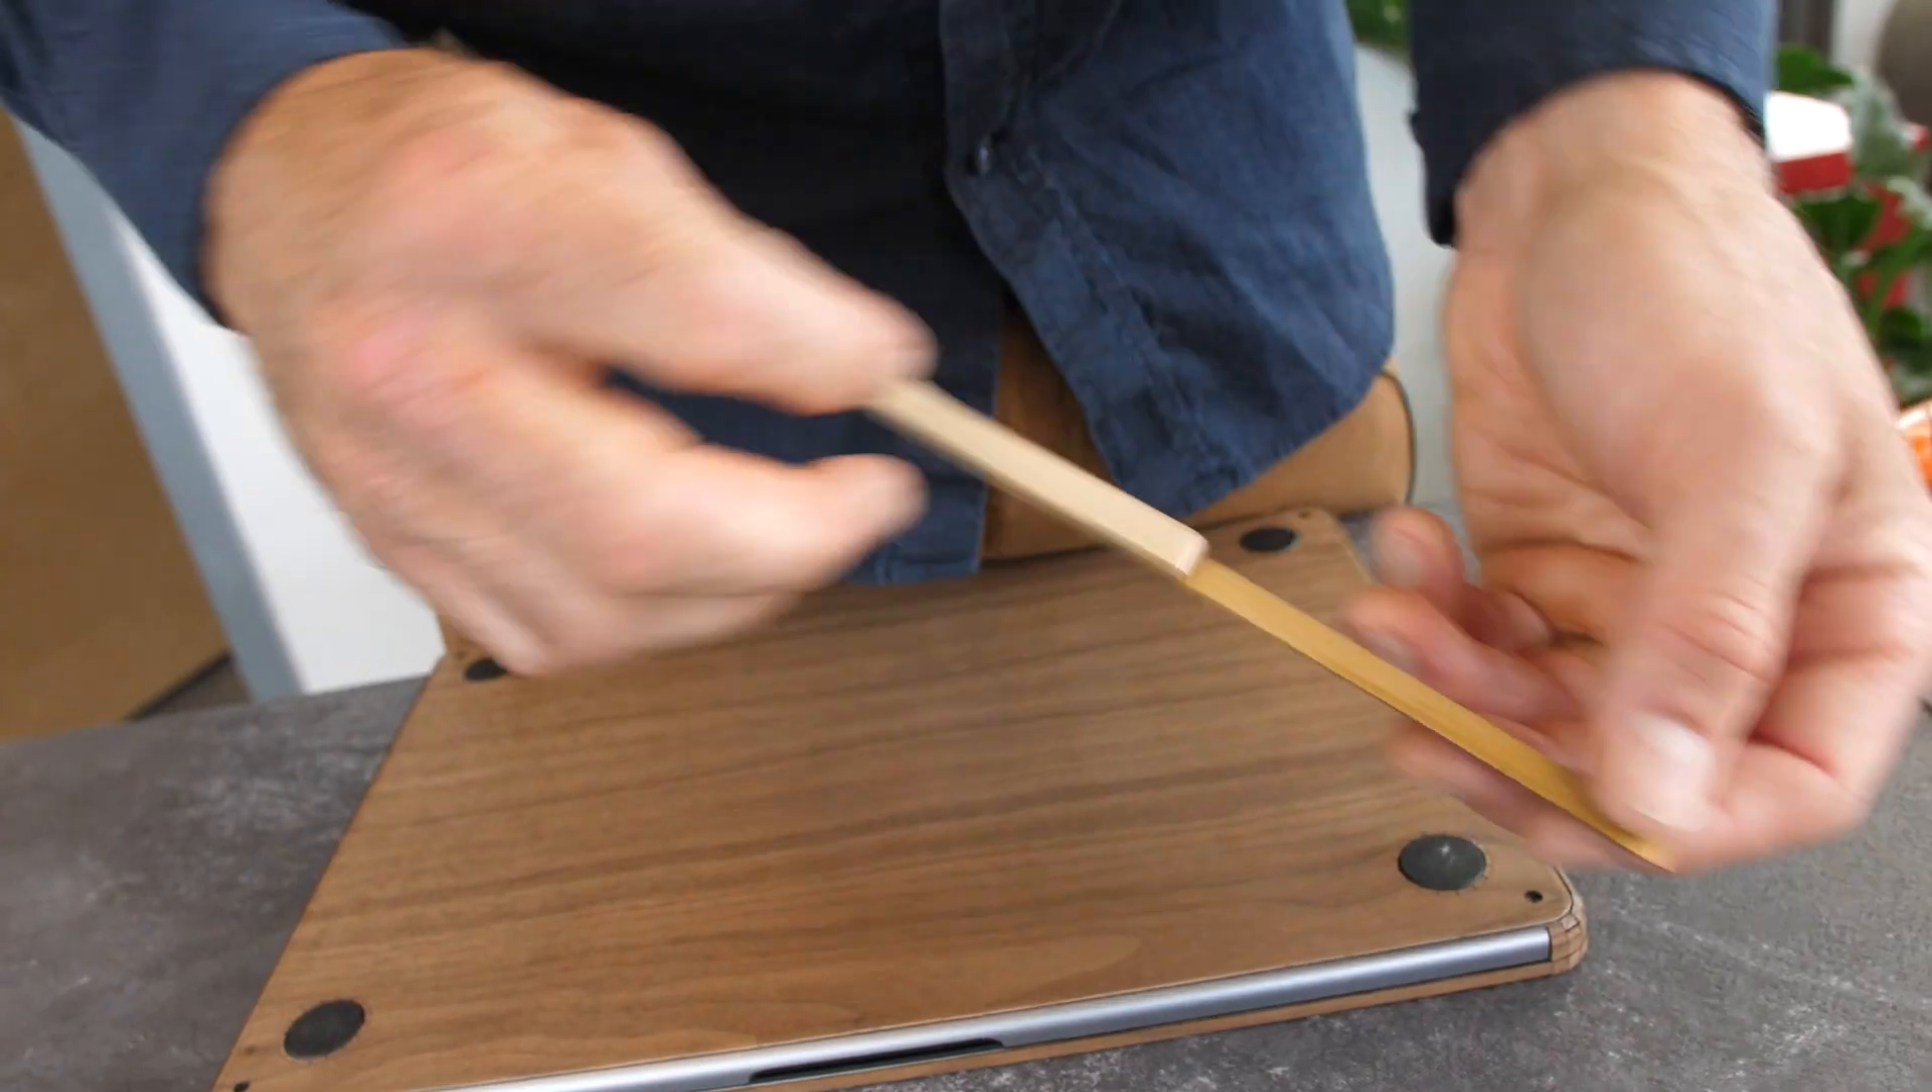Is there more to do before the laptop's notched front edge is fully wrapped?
Yes.